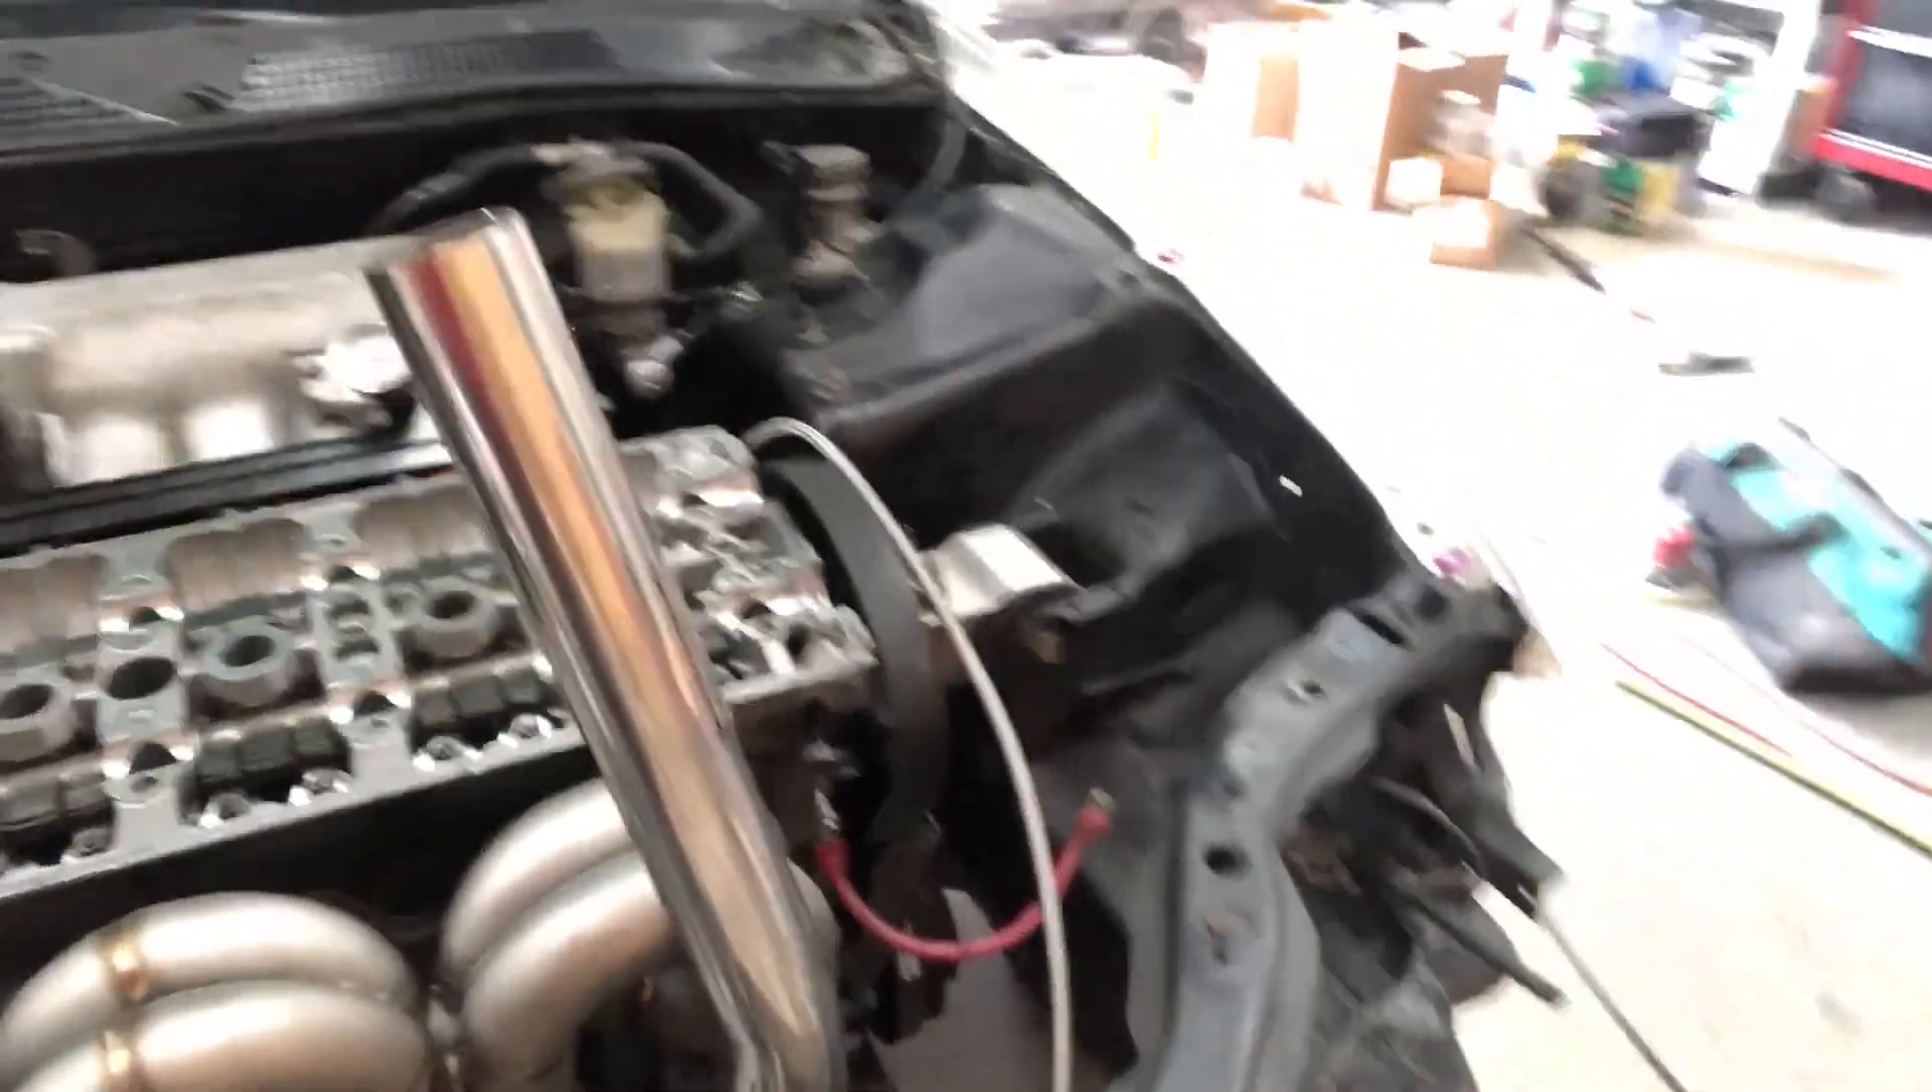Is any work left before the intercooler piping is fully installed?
Yes.